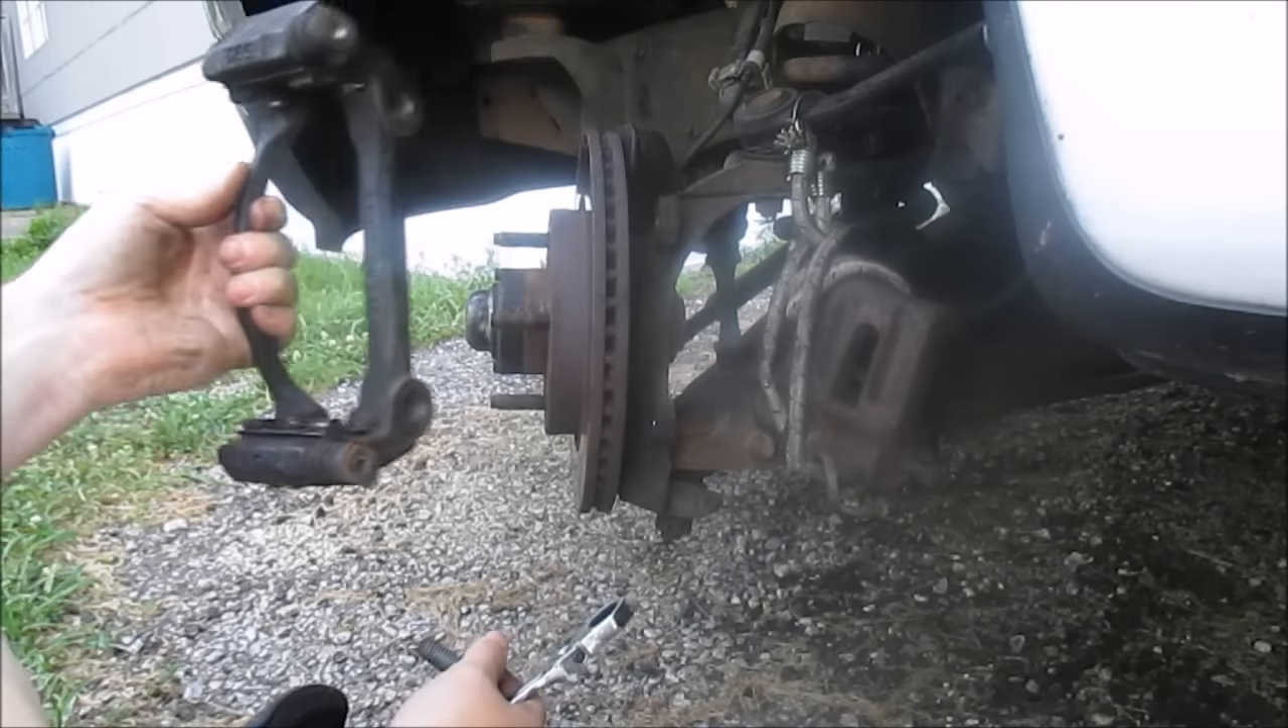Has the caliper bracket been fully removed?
Yes.